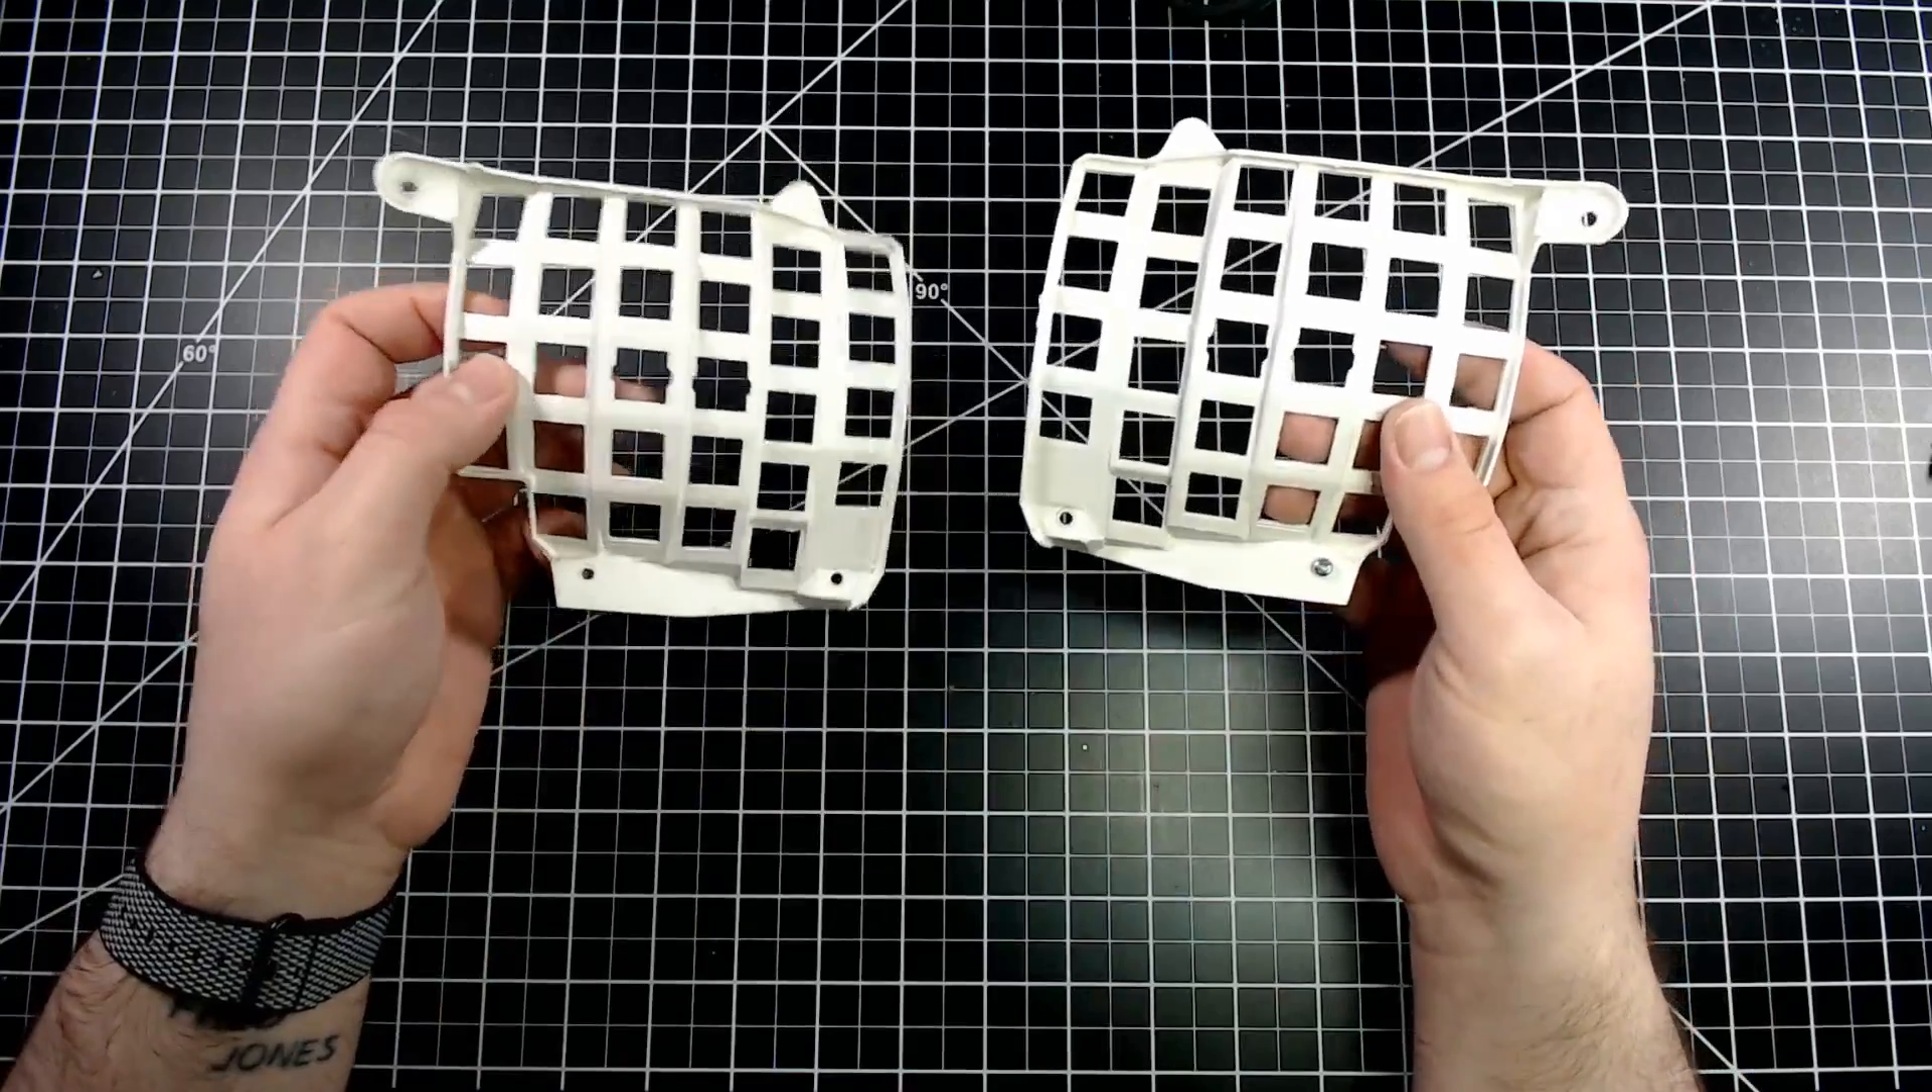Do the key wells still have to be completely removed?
No.